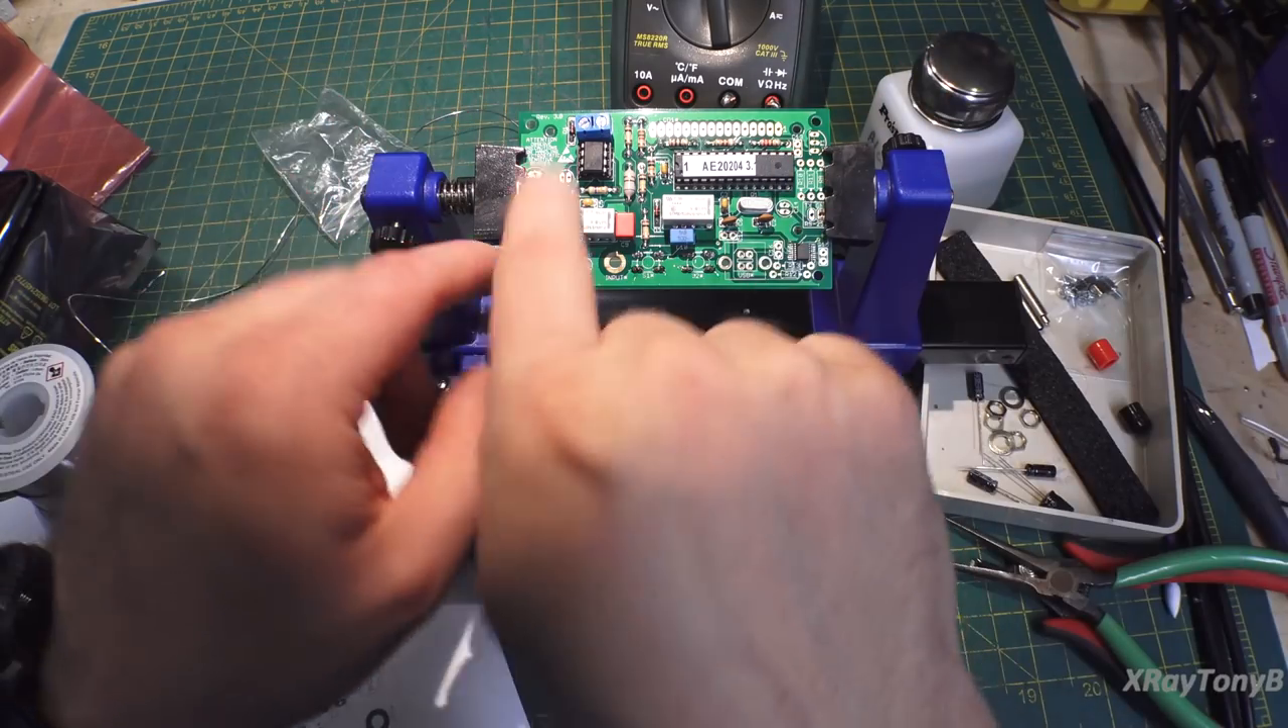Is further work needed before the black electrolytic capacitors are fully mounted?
Yes.